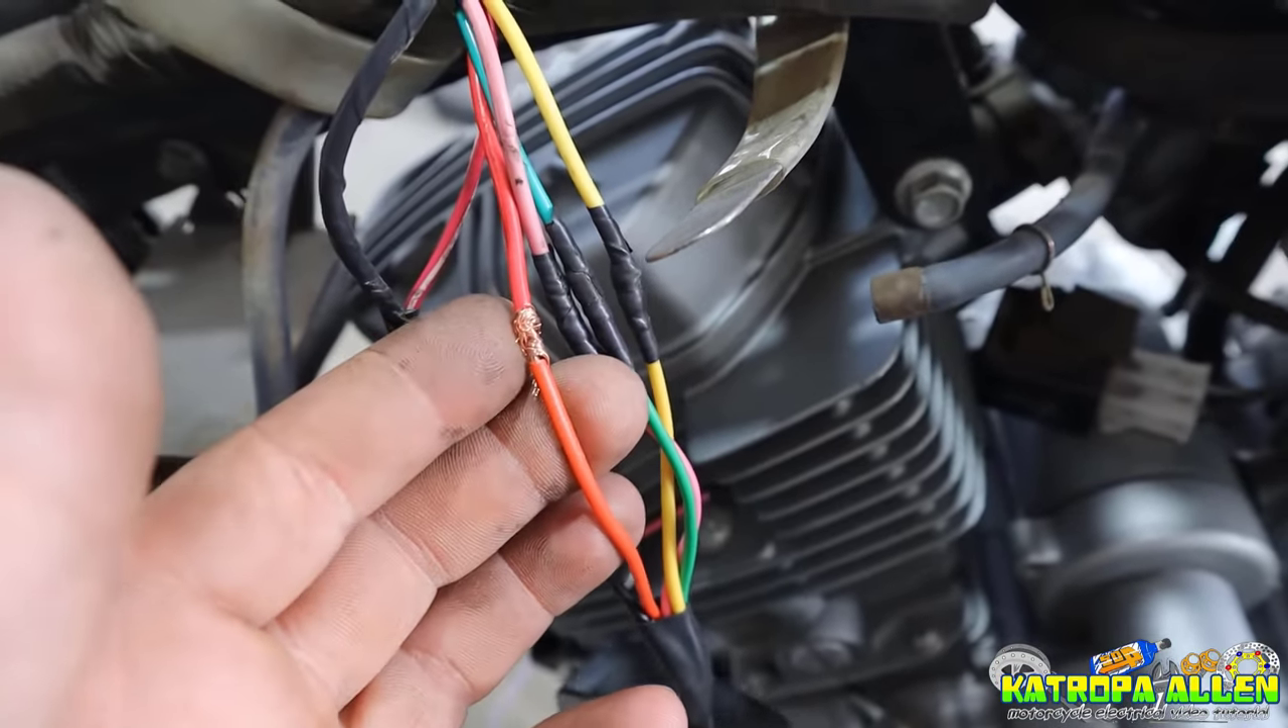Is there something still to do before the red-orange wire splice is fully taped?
Yes.